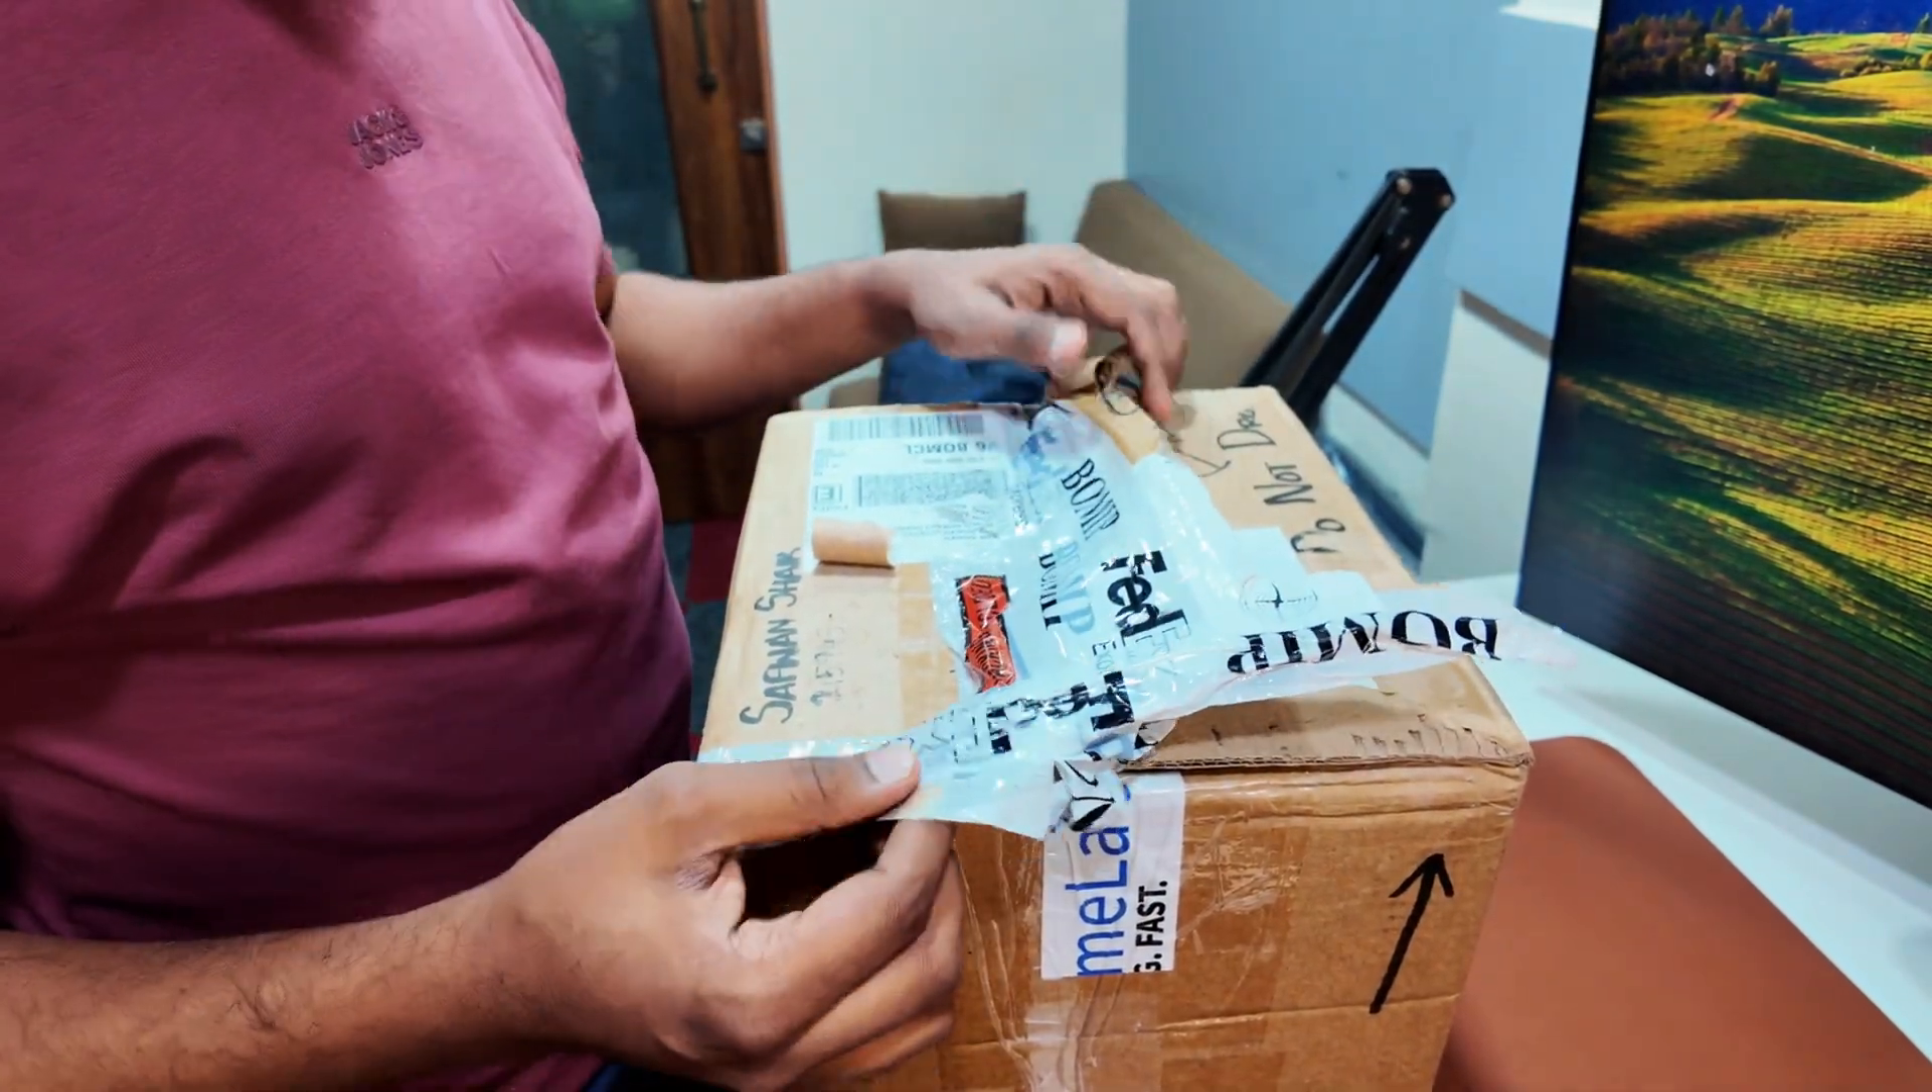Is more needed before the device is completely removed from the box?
Yes.